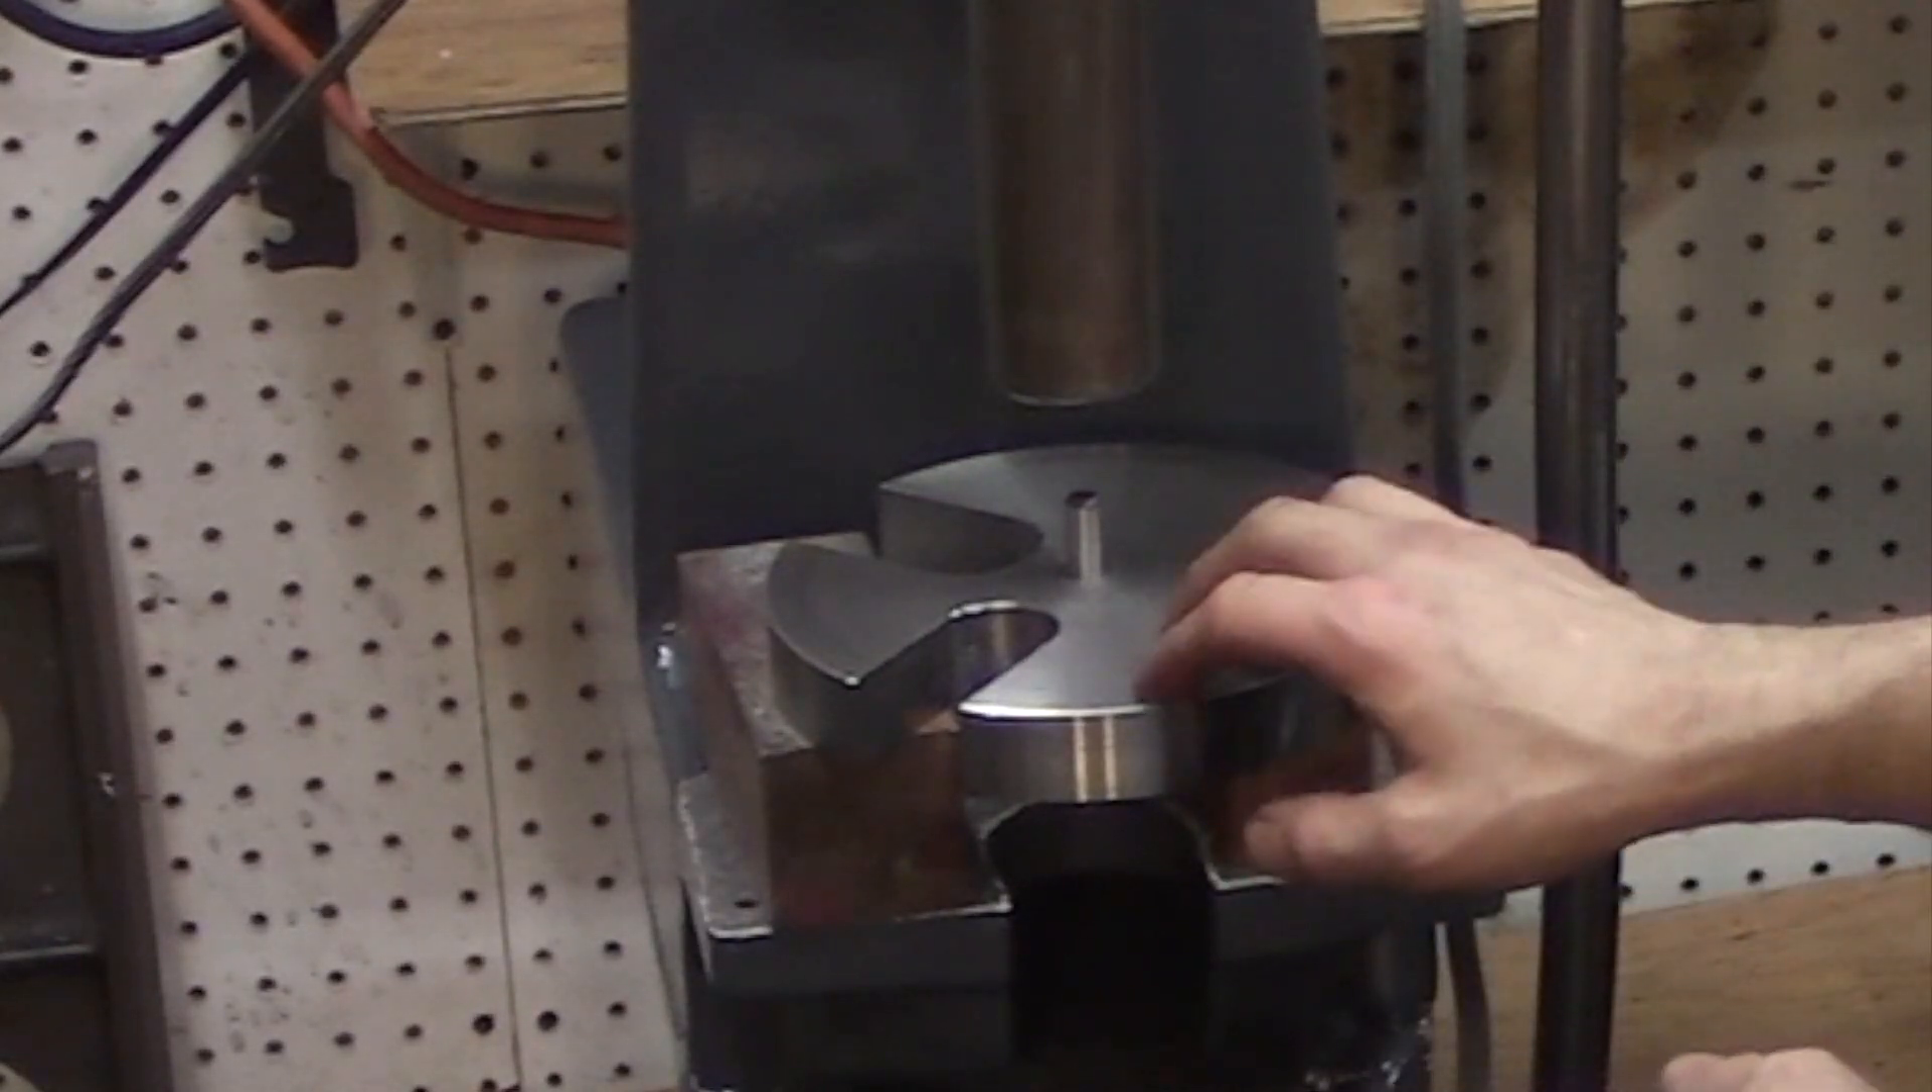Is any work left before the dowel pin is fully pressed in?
Yes.